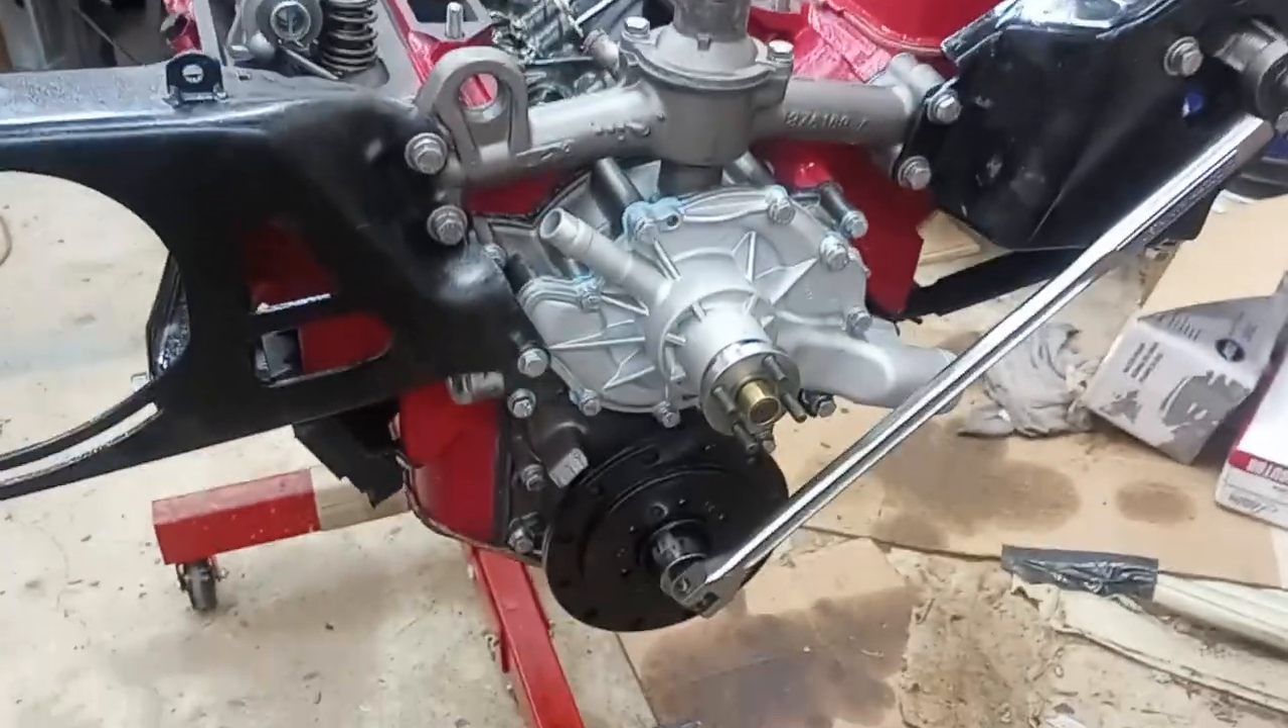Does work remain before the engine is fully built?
Yes.